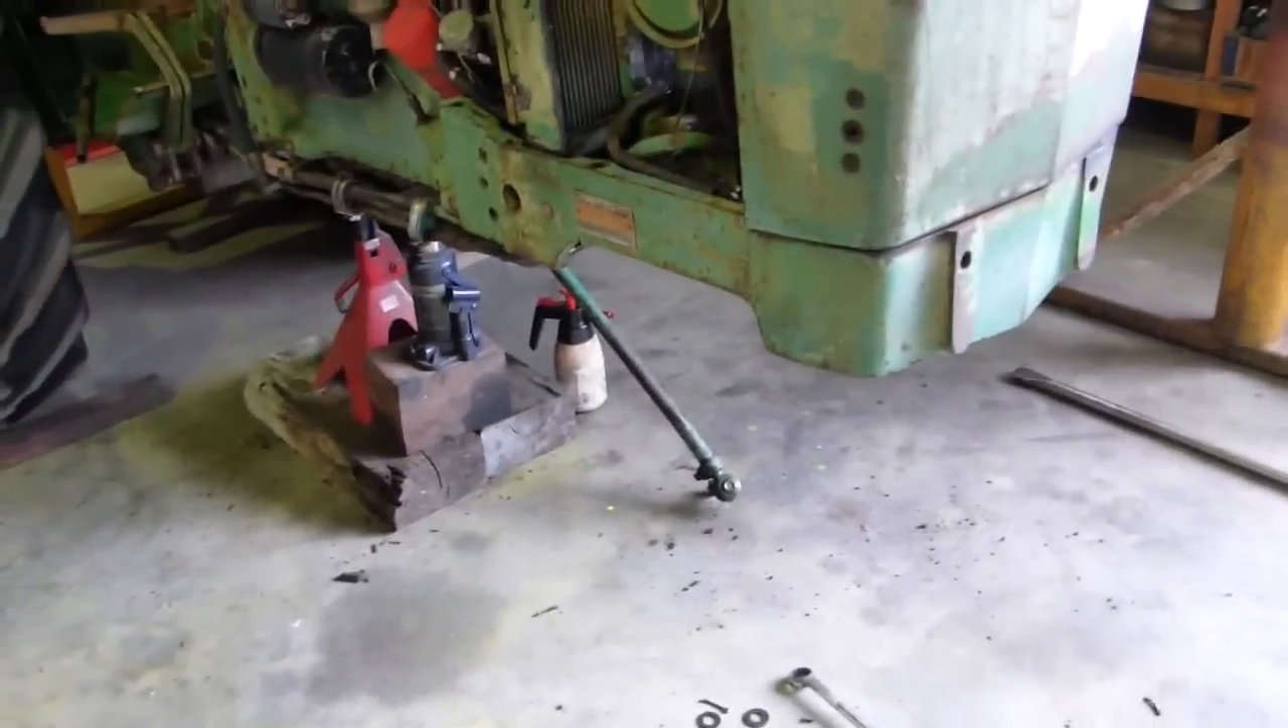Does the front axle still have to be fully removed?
No.